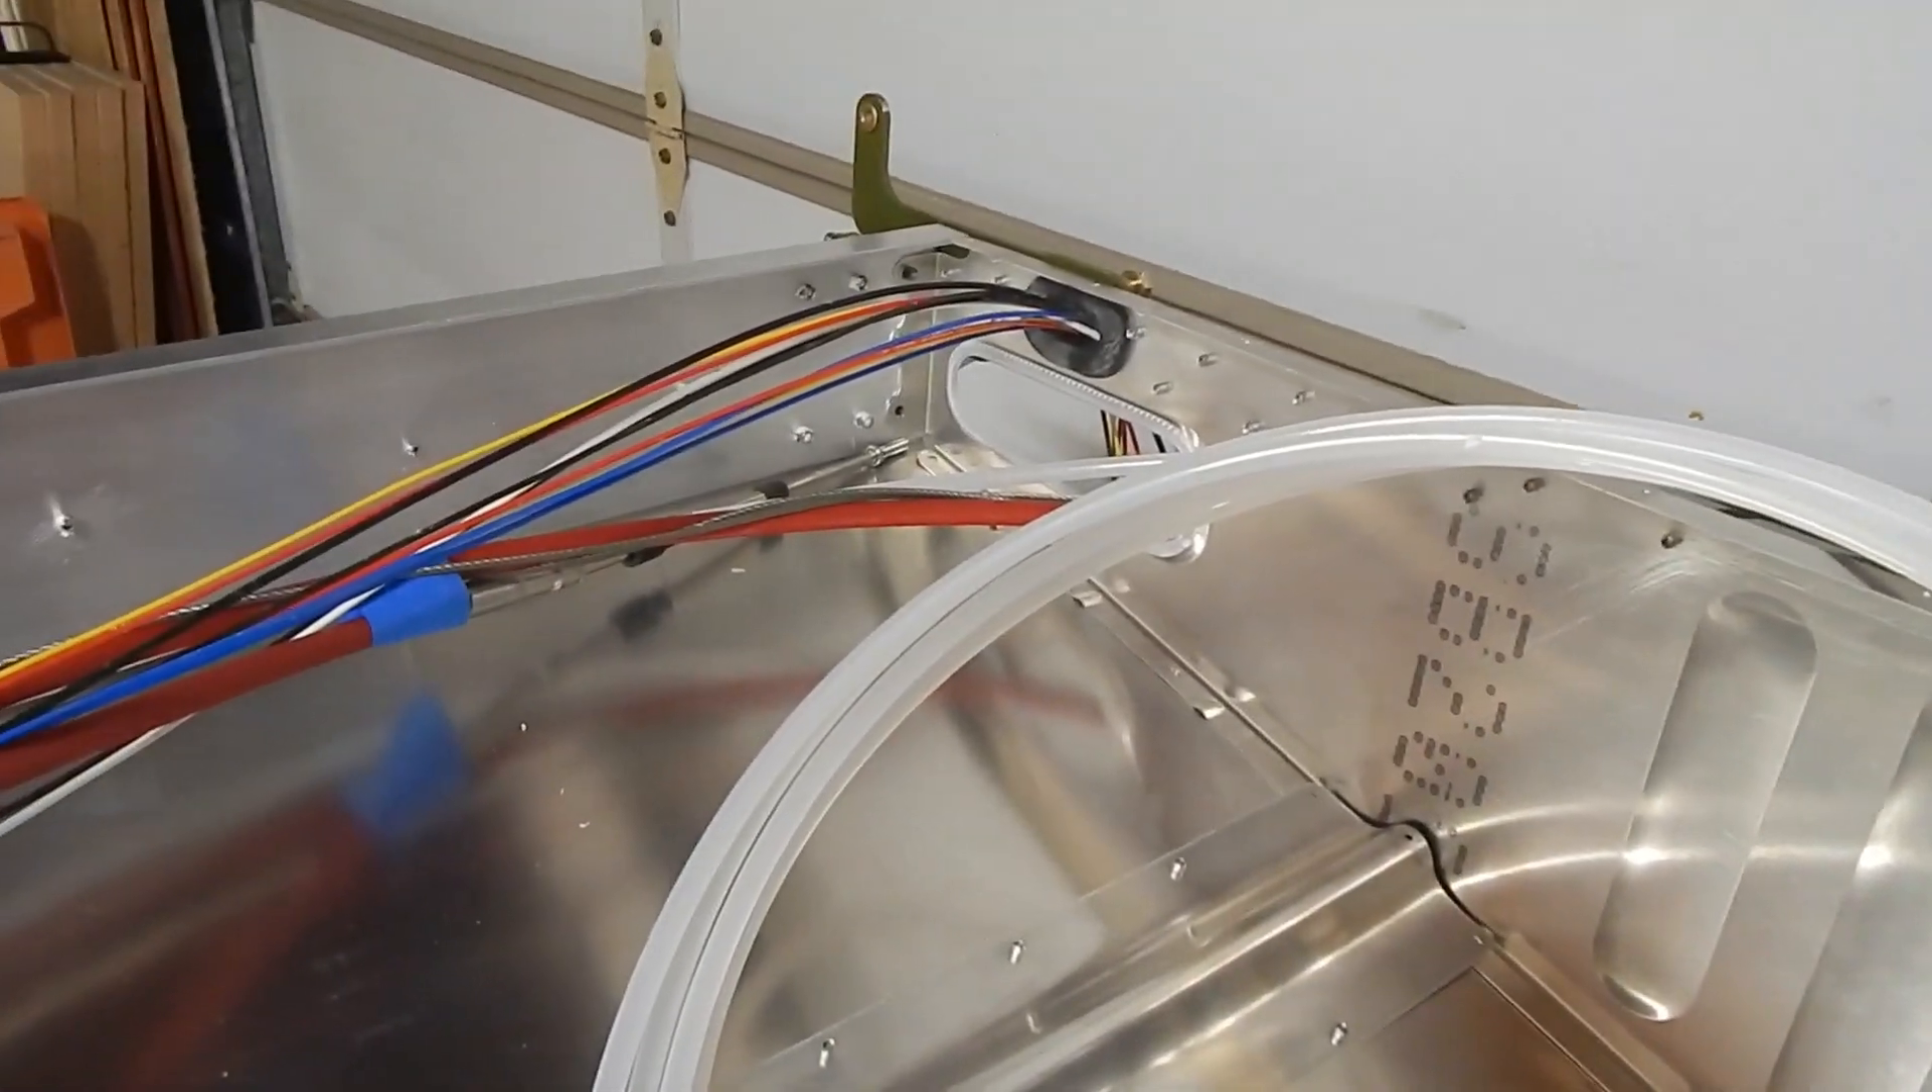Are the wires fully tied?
No.